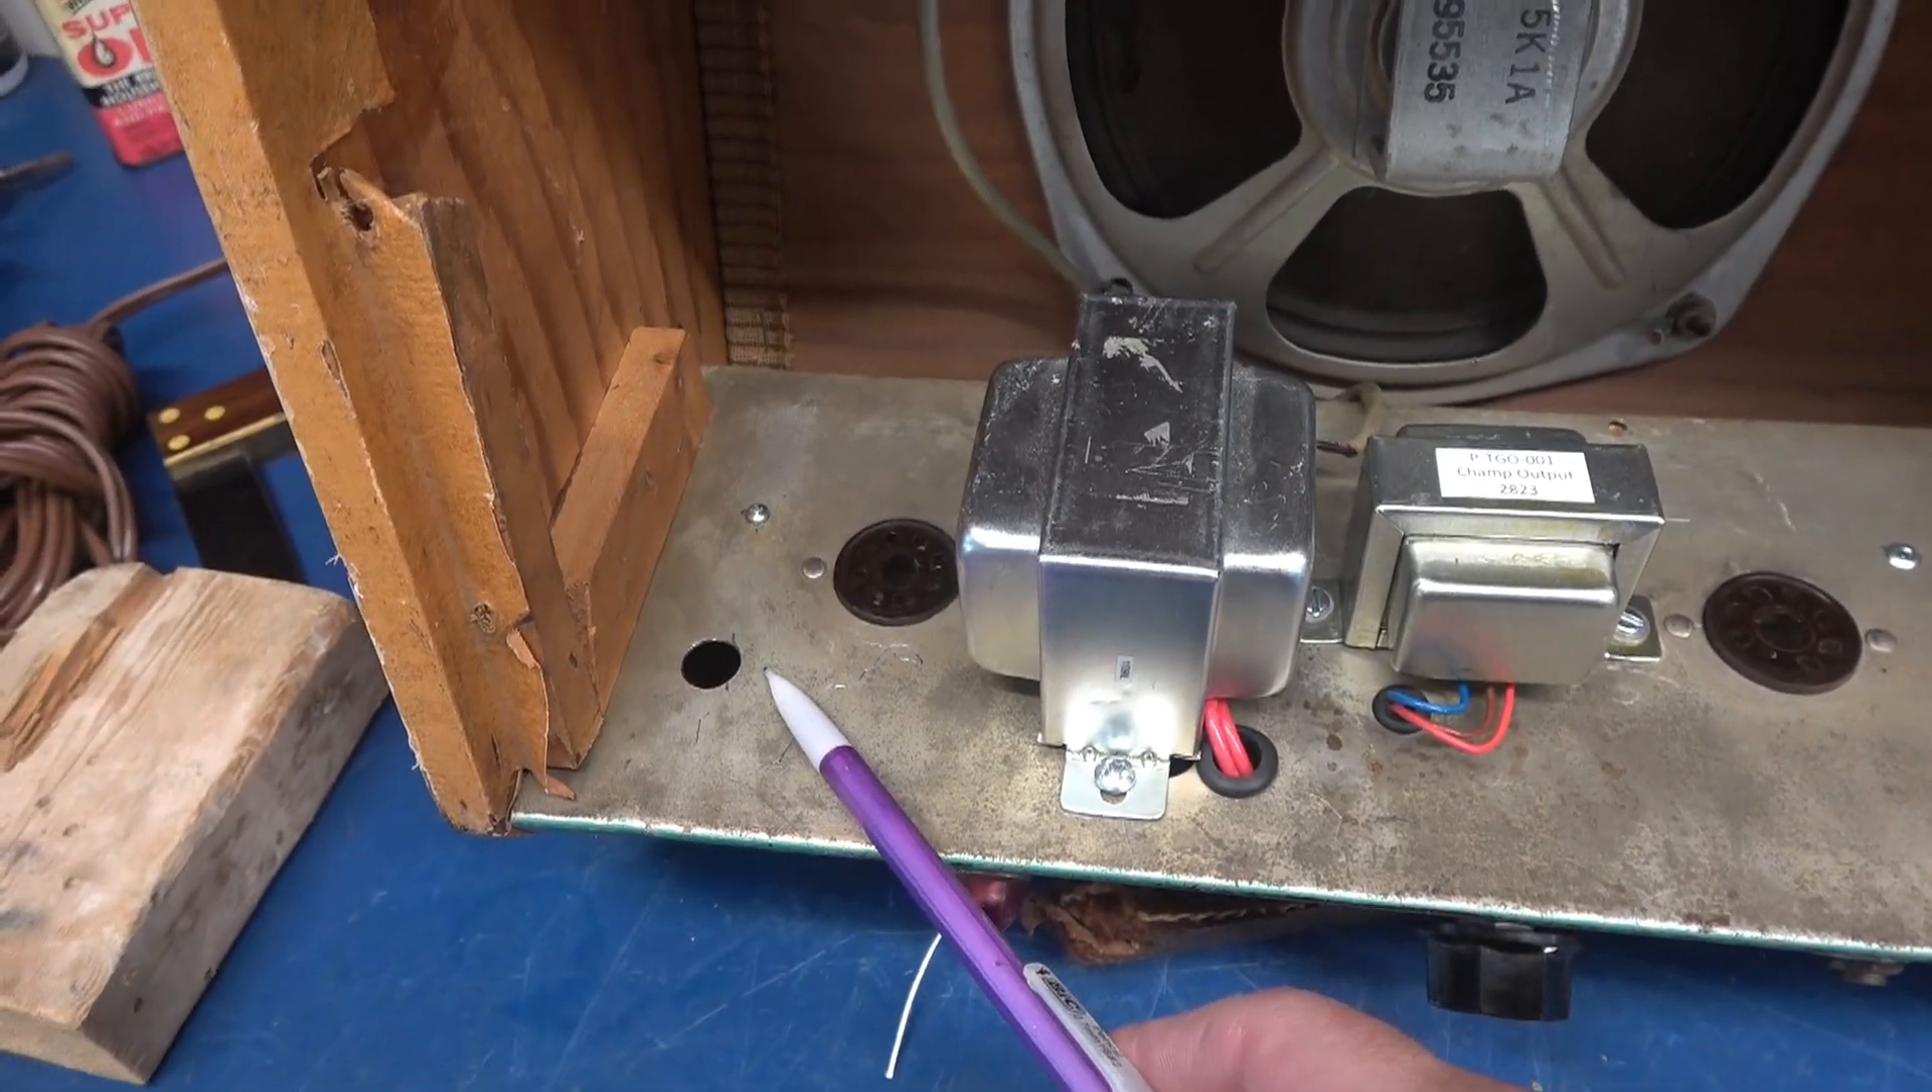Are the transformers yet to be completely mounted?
No.